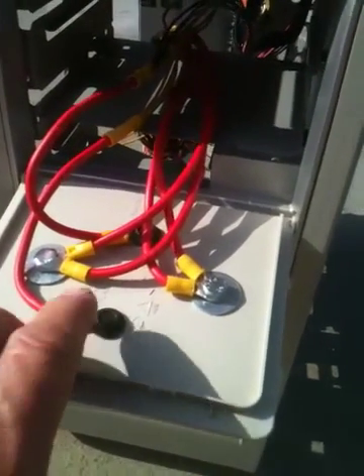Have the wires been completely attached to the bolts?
Yes.